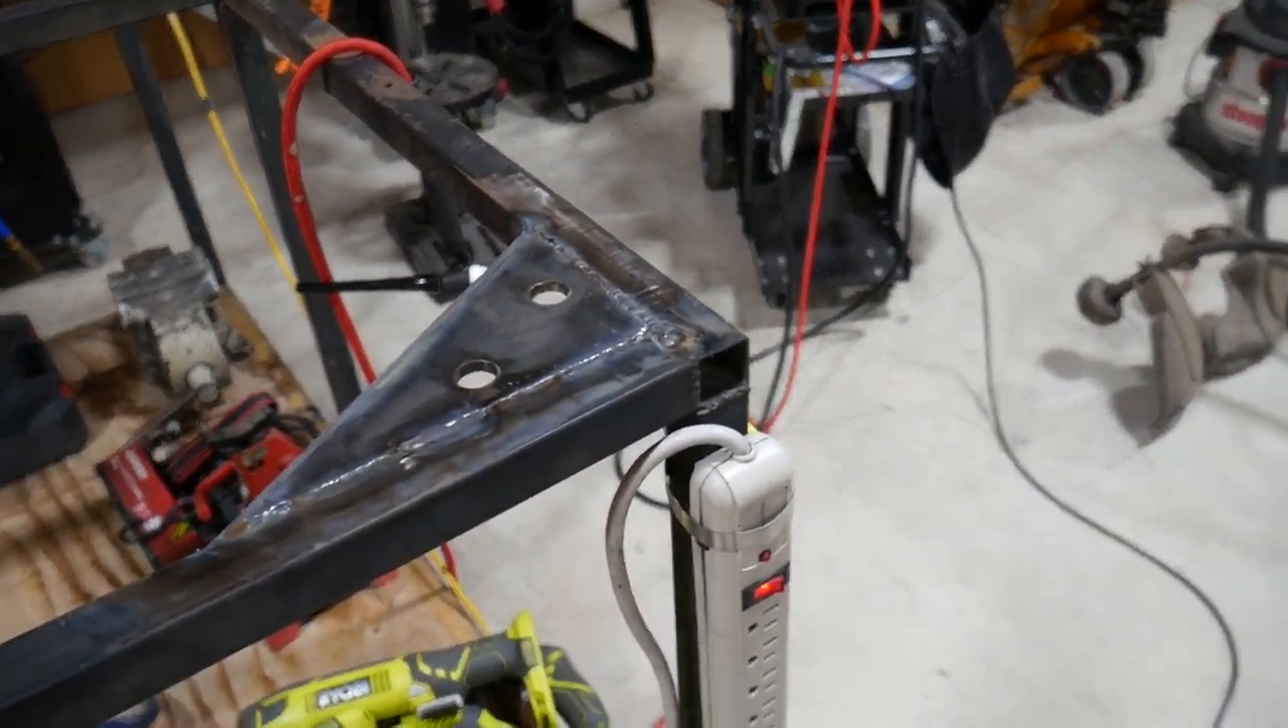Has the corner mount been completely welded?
Yes.